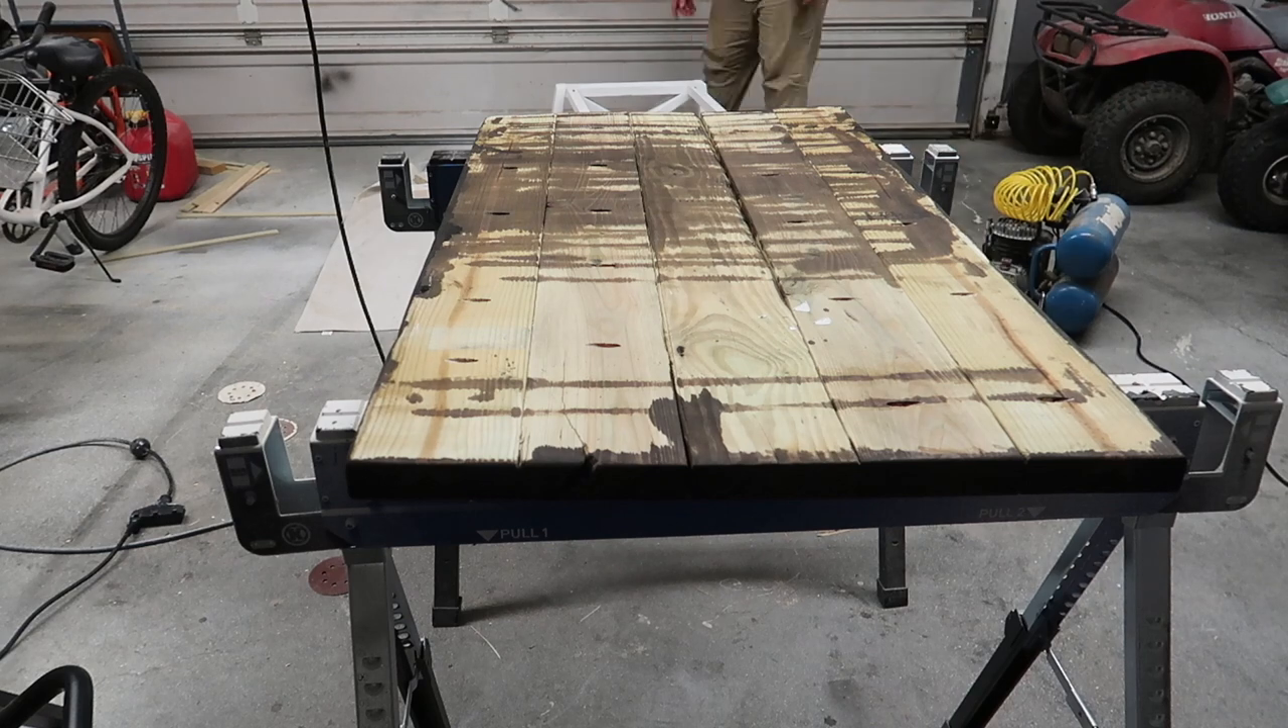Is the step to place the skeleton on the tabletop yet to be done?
Yes.